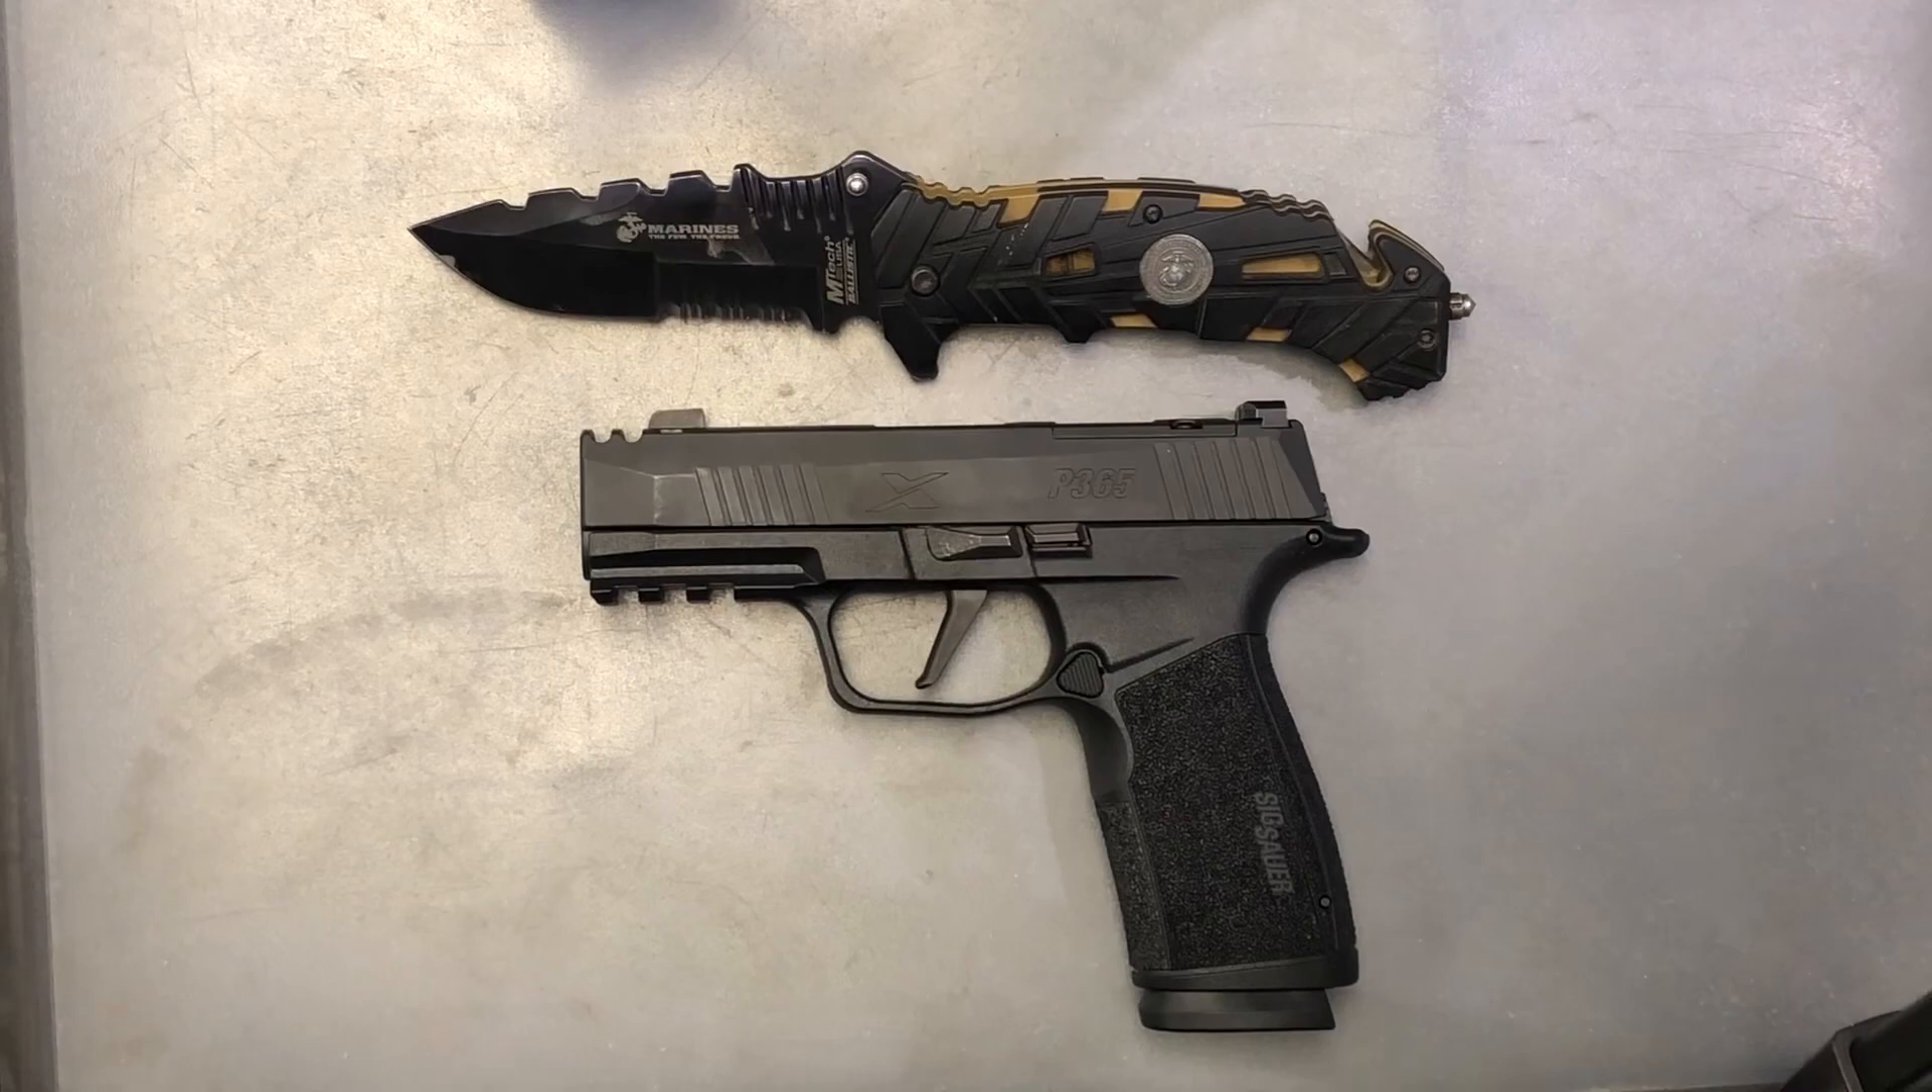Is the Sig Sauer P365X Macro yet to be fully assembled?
No.